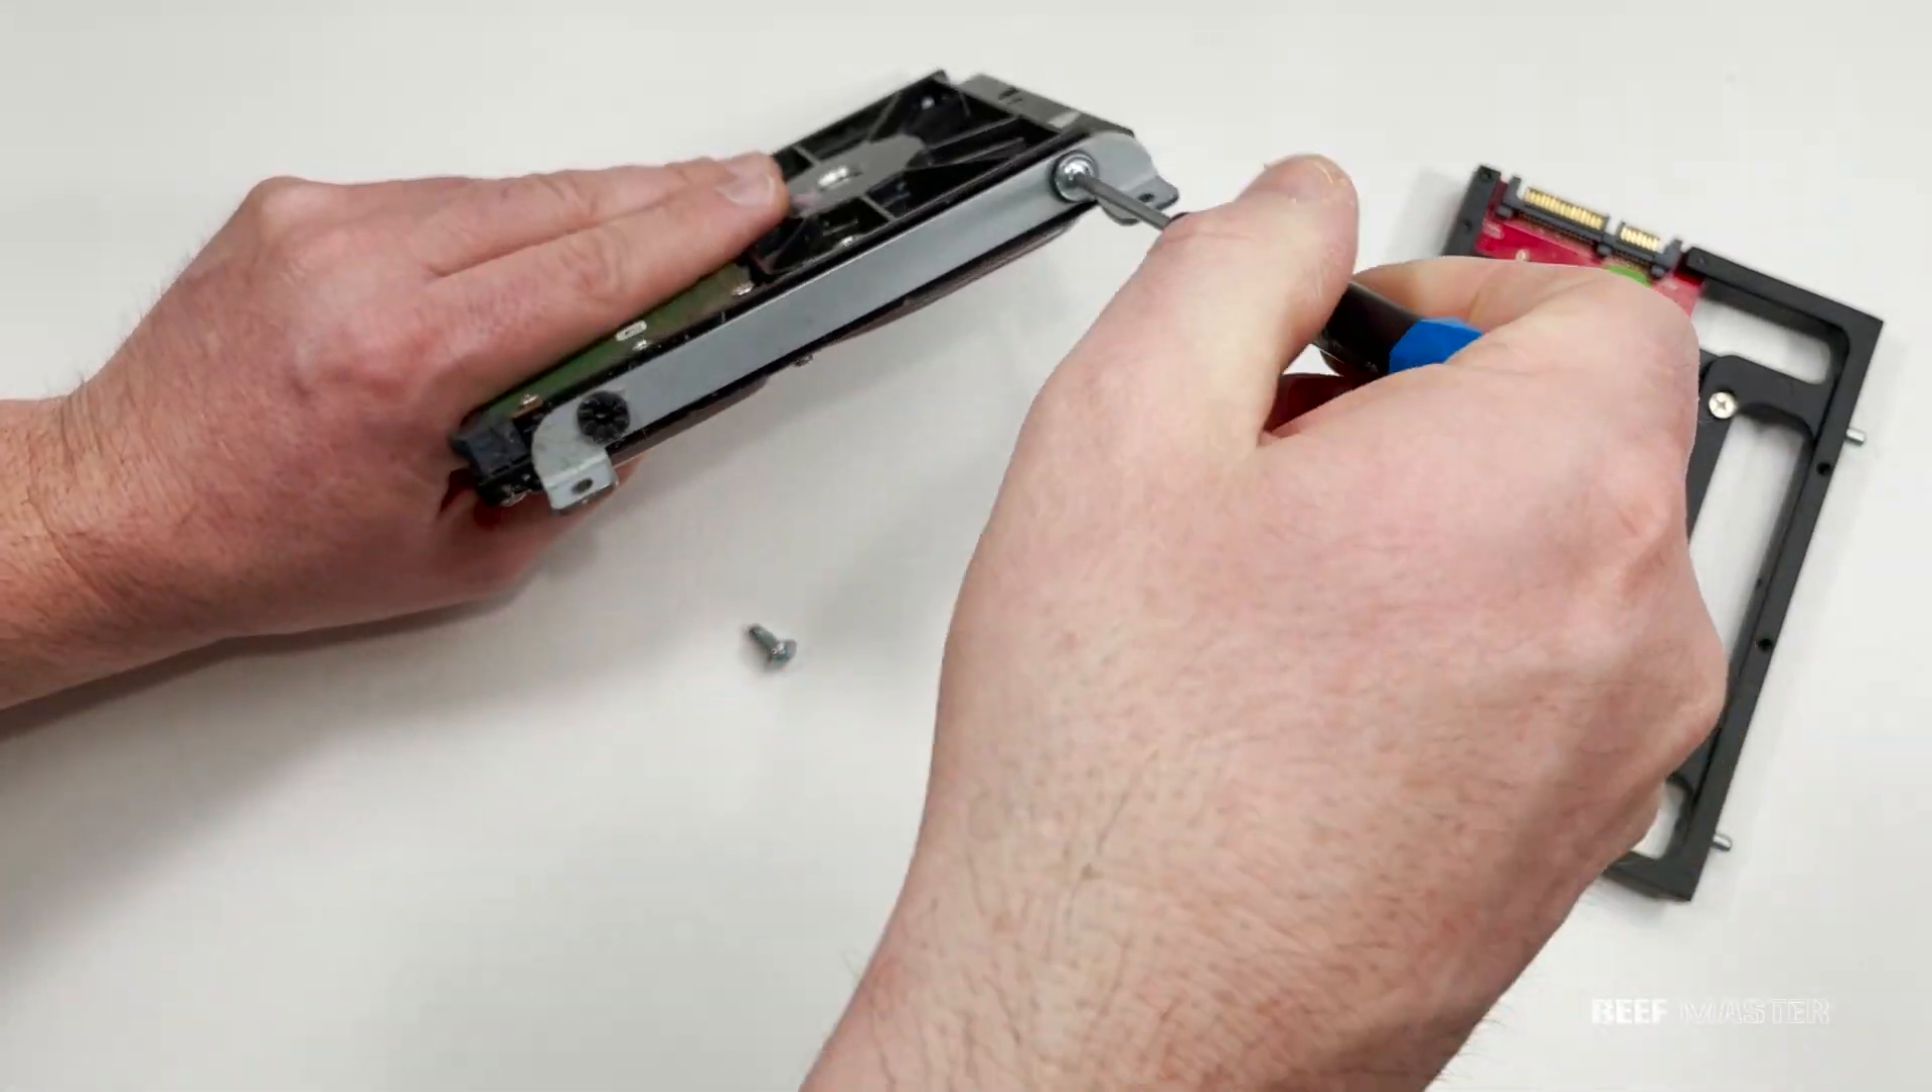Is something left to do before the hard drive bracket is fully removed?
Yes.